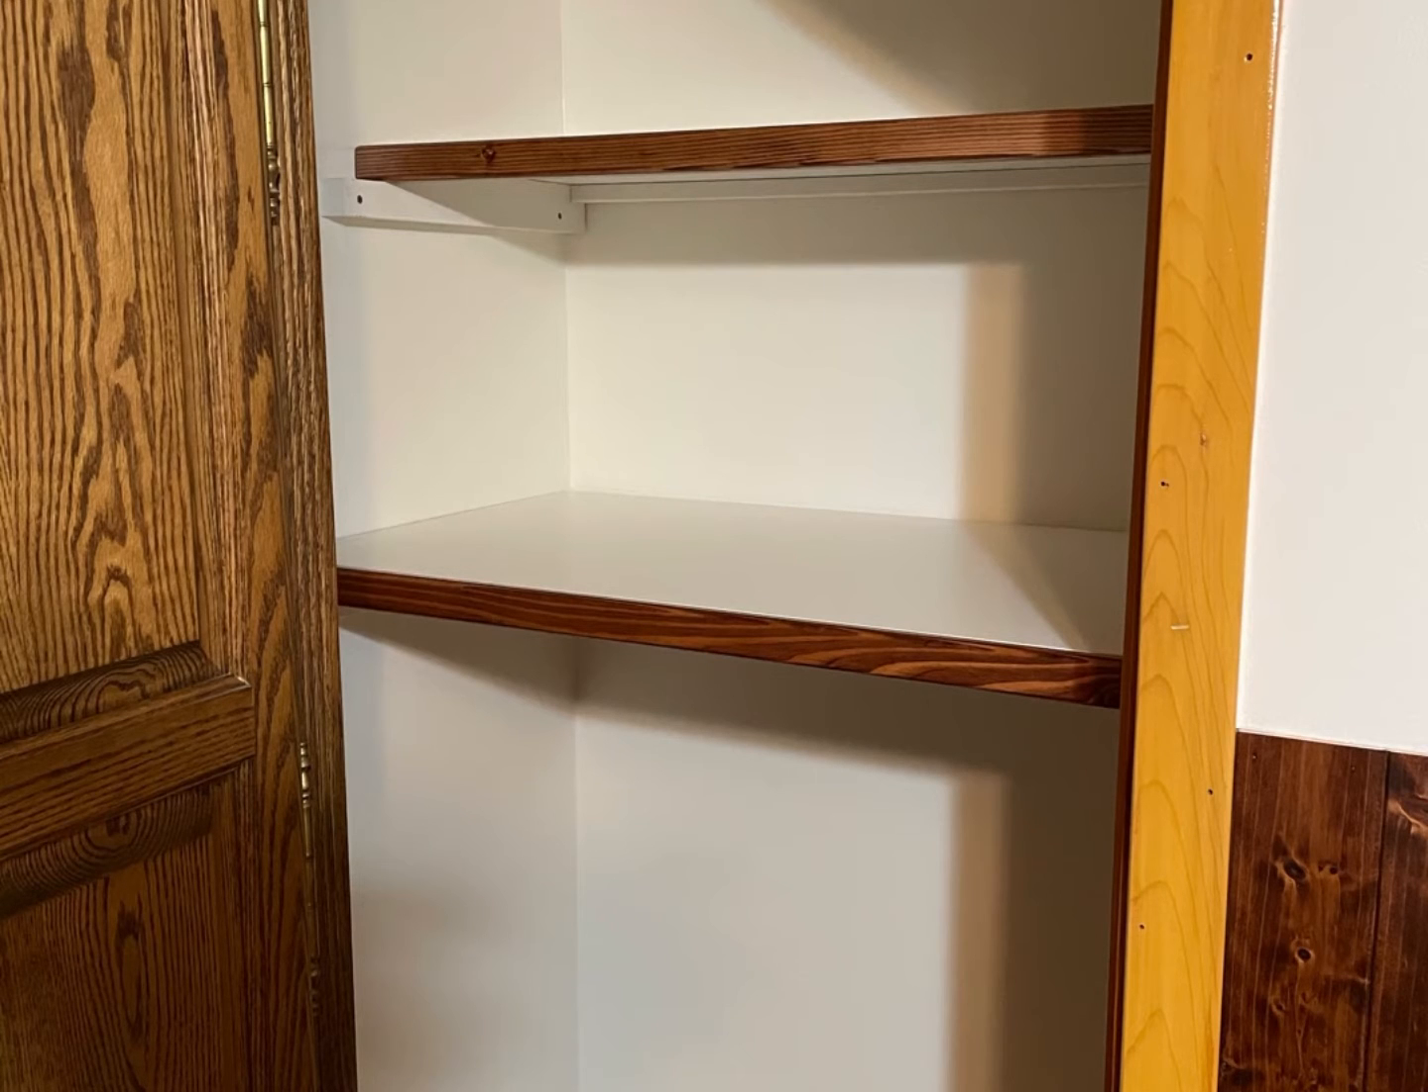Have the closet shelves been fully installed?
Yes.